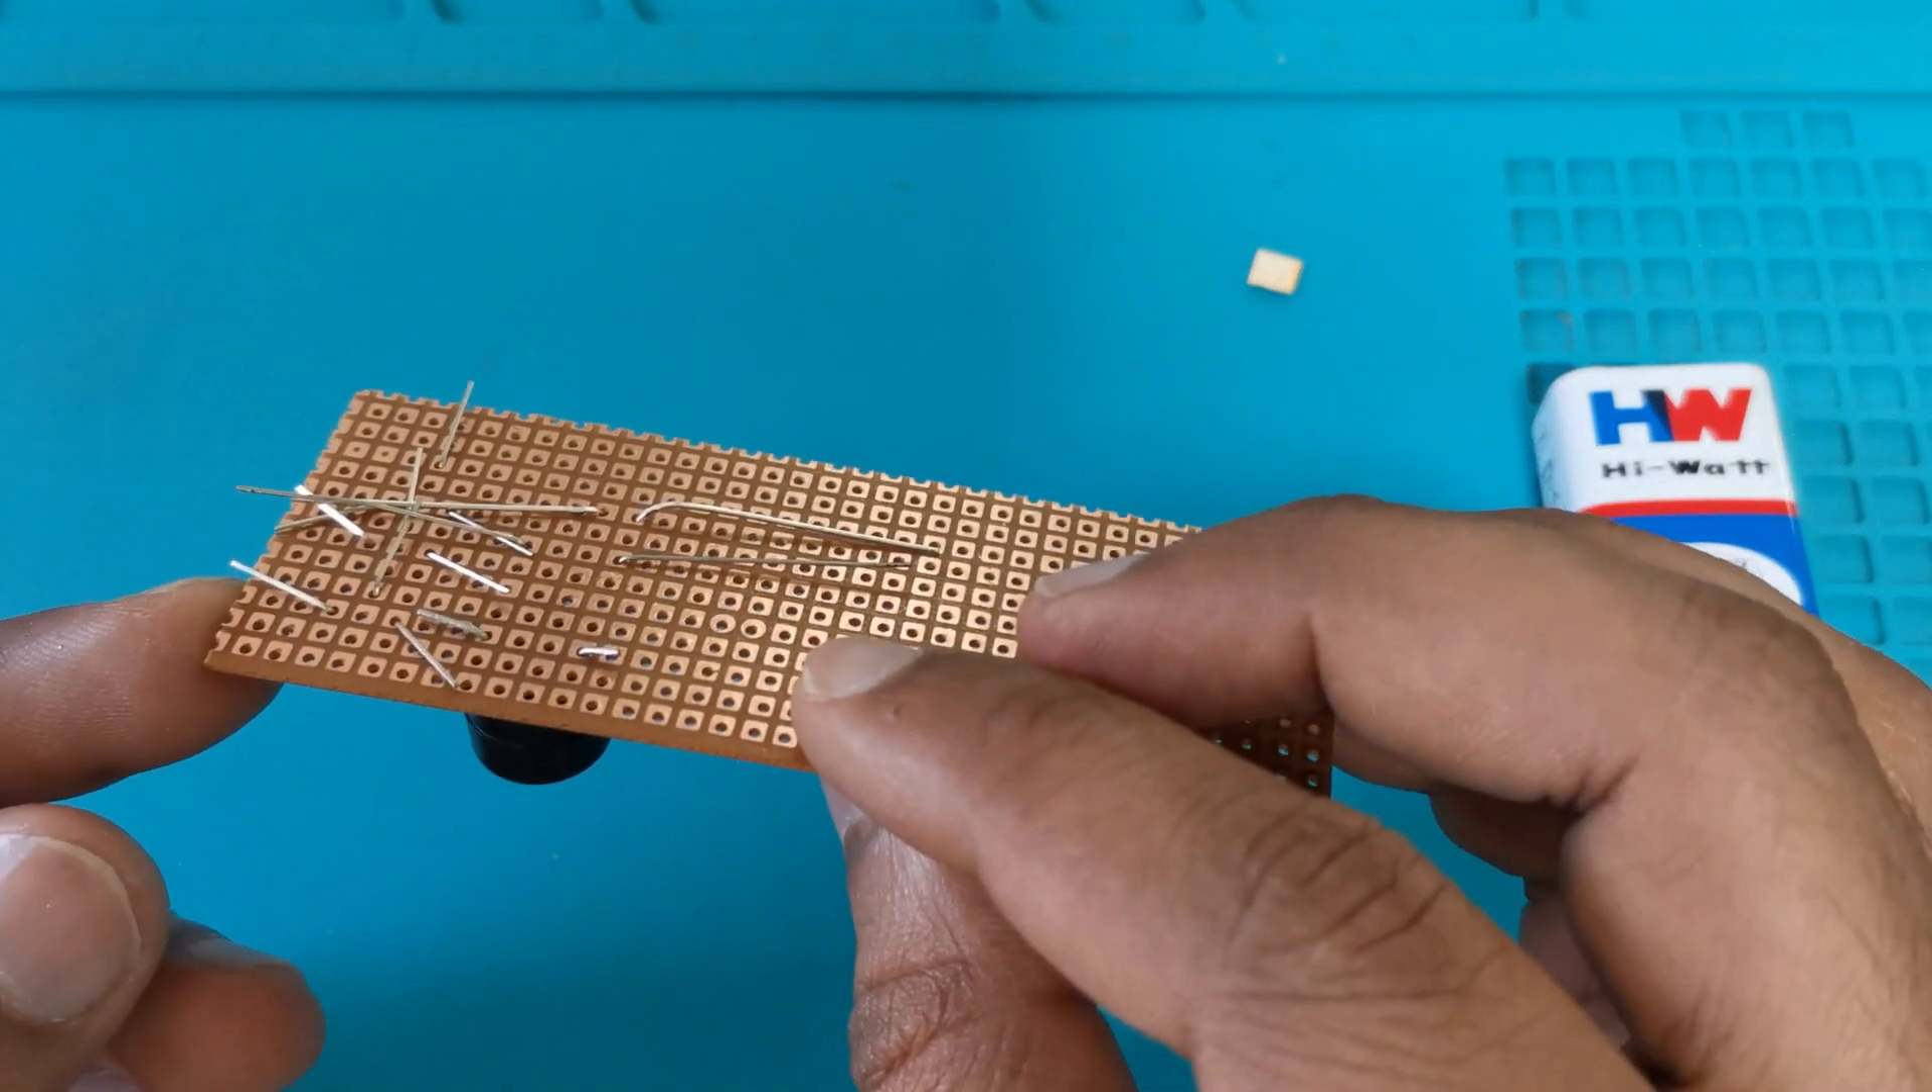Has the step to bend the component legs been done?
Yes.